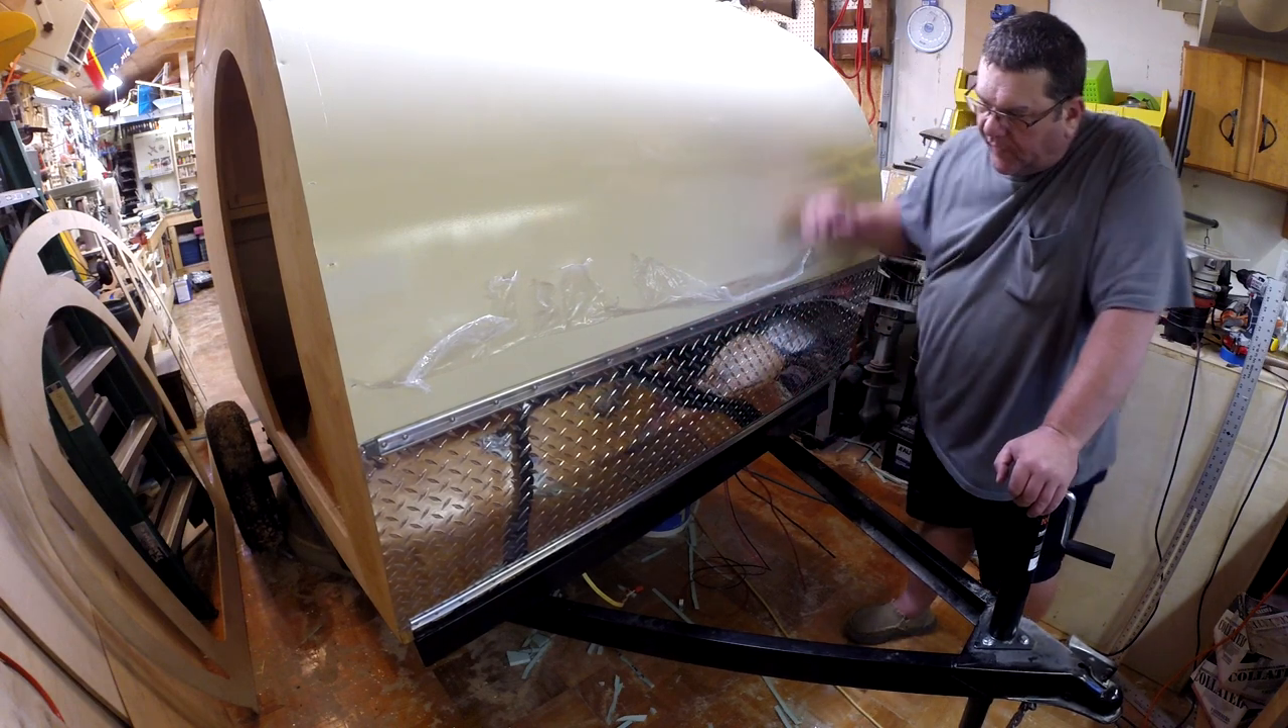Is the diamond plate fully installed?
Yes.